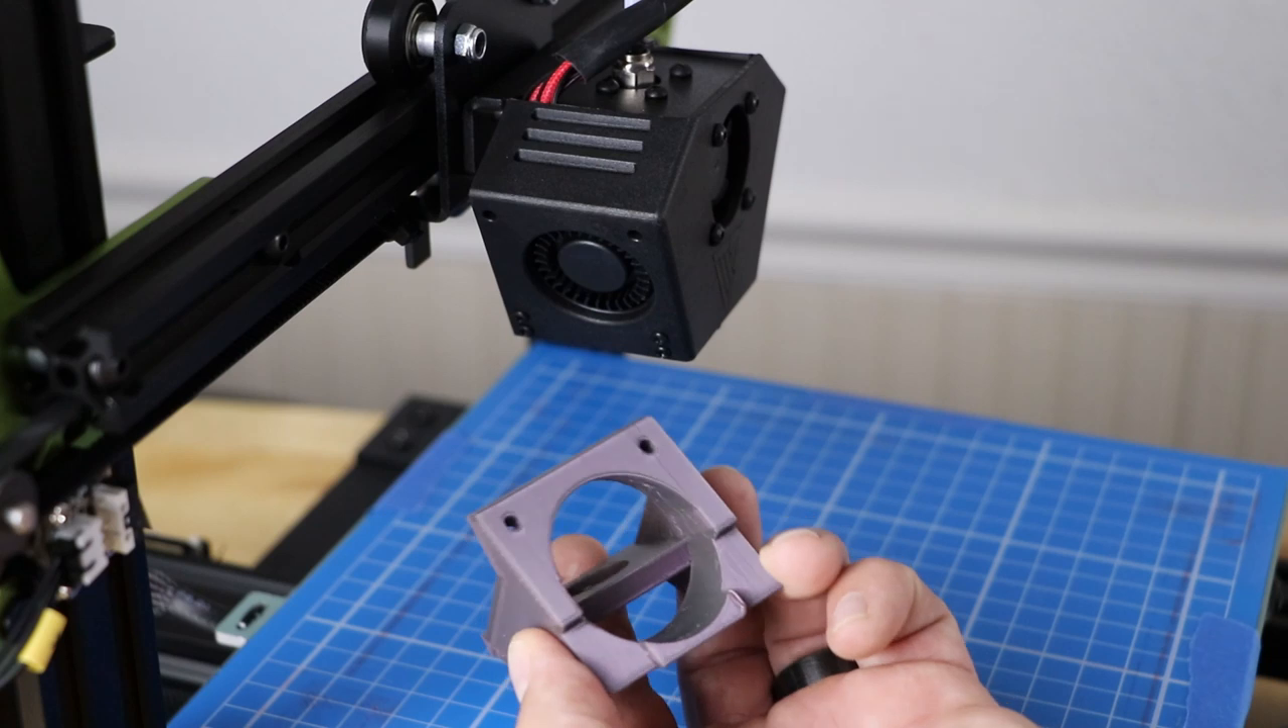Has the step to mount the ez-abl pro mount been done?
No.